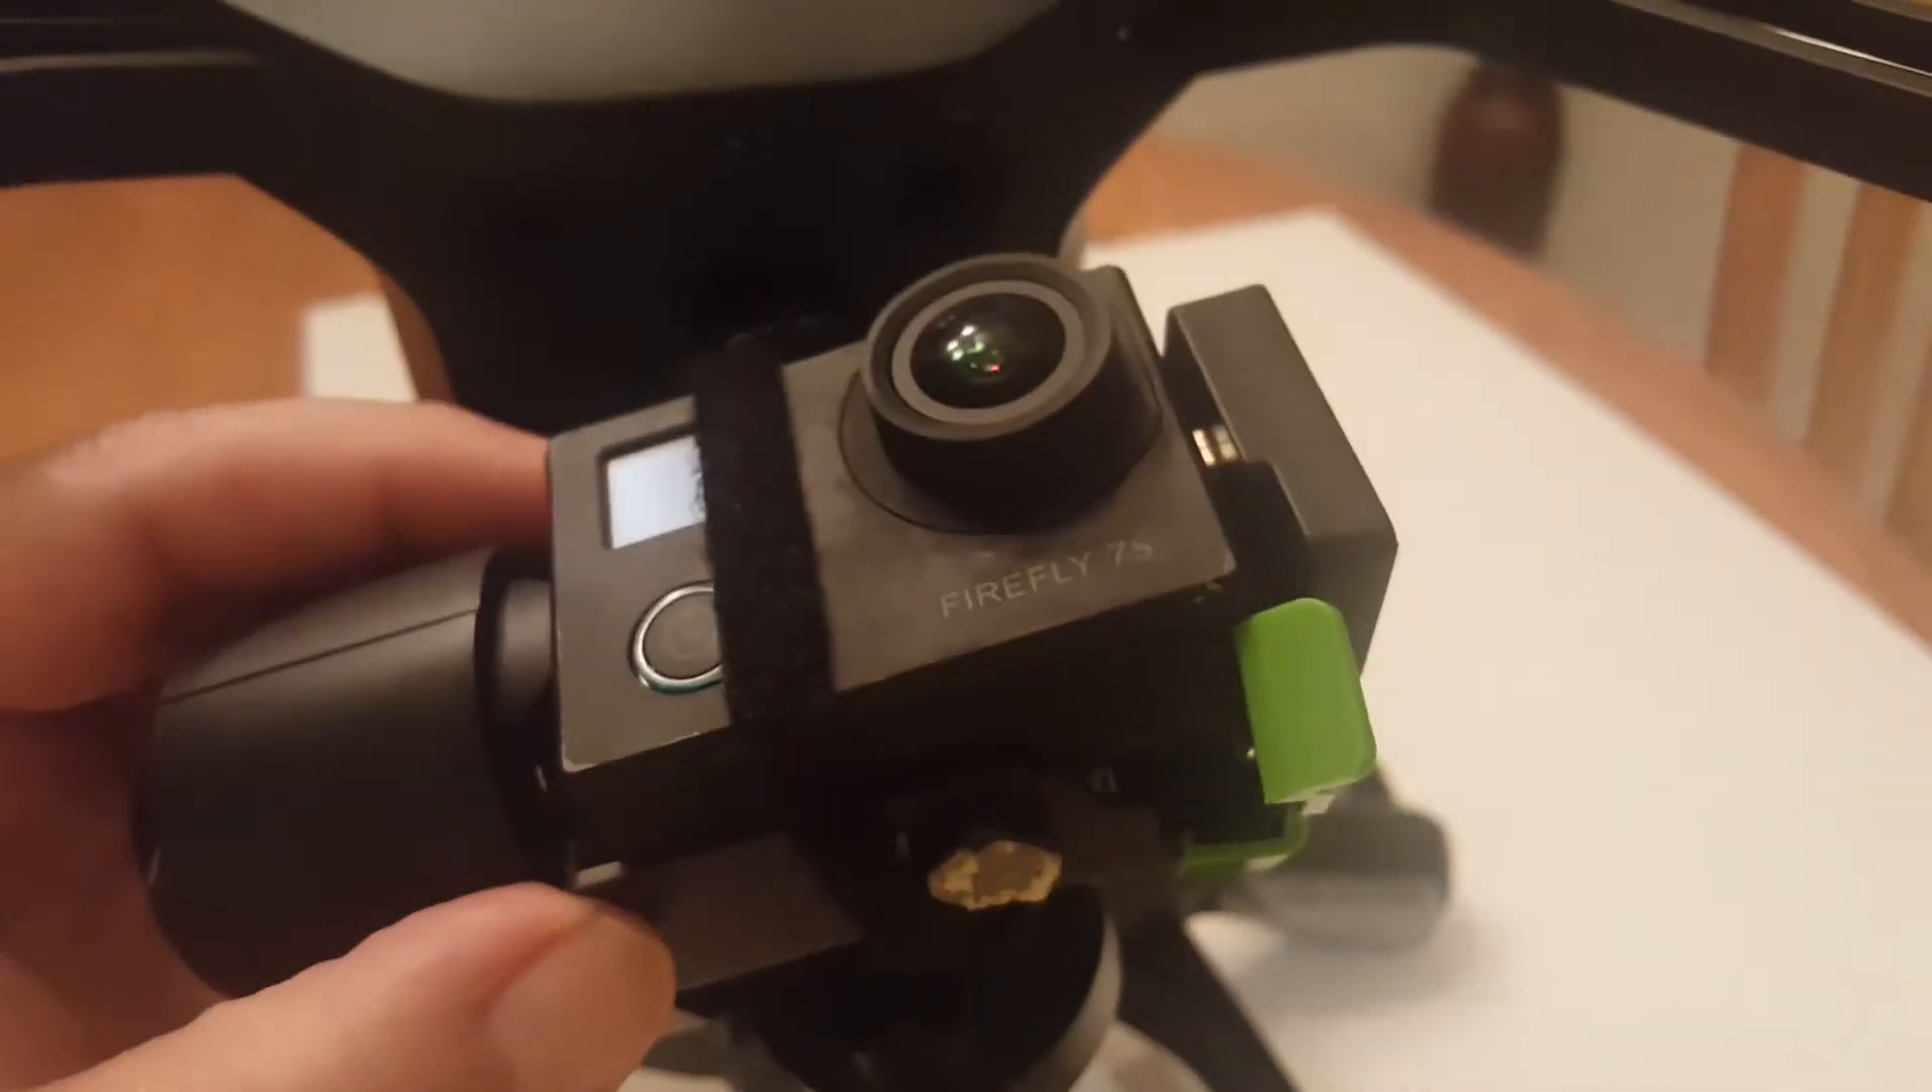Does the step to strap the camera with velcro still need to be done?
No.